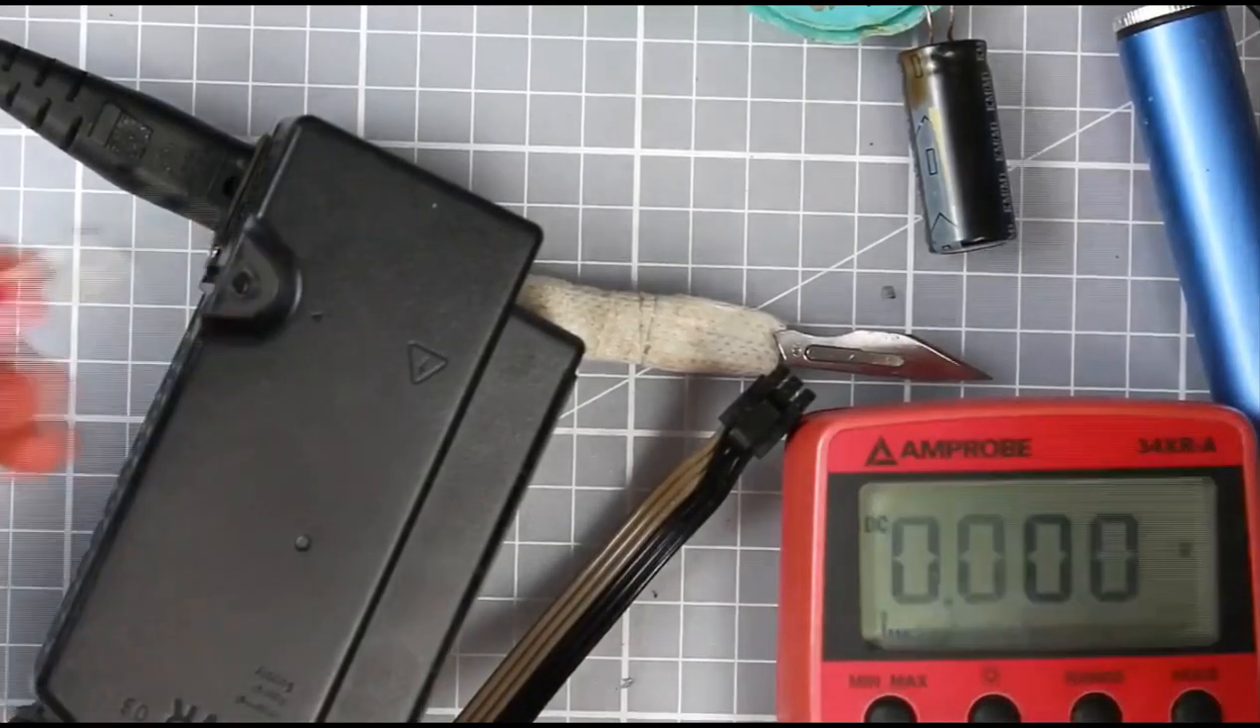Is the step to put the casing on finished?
Yes.